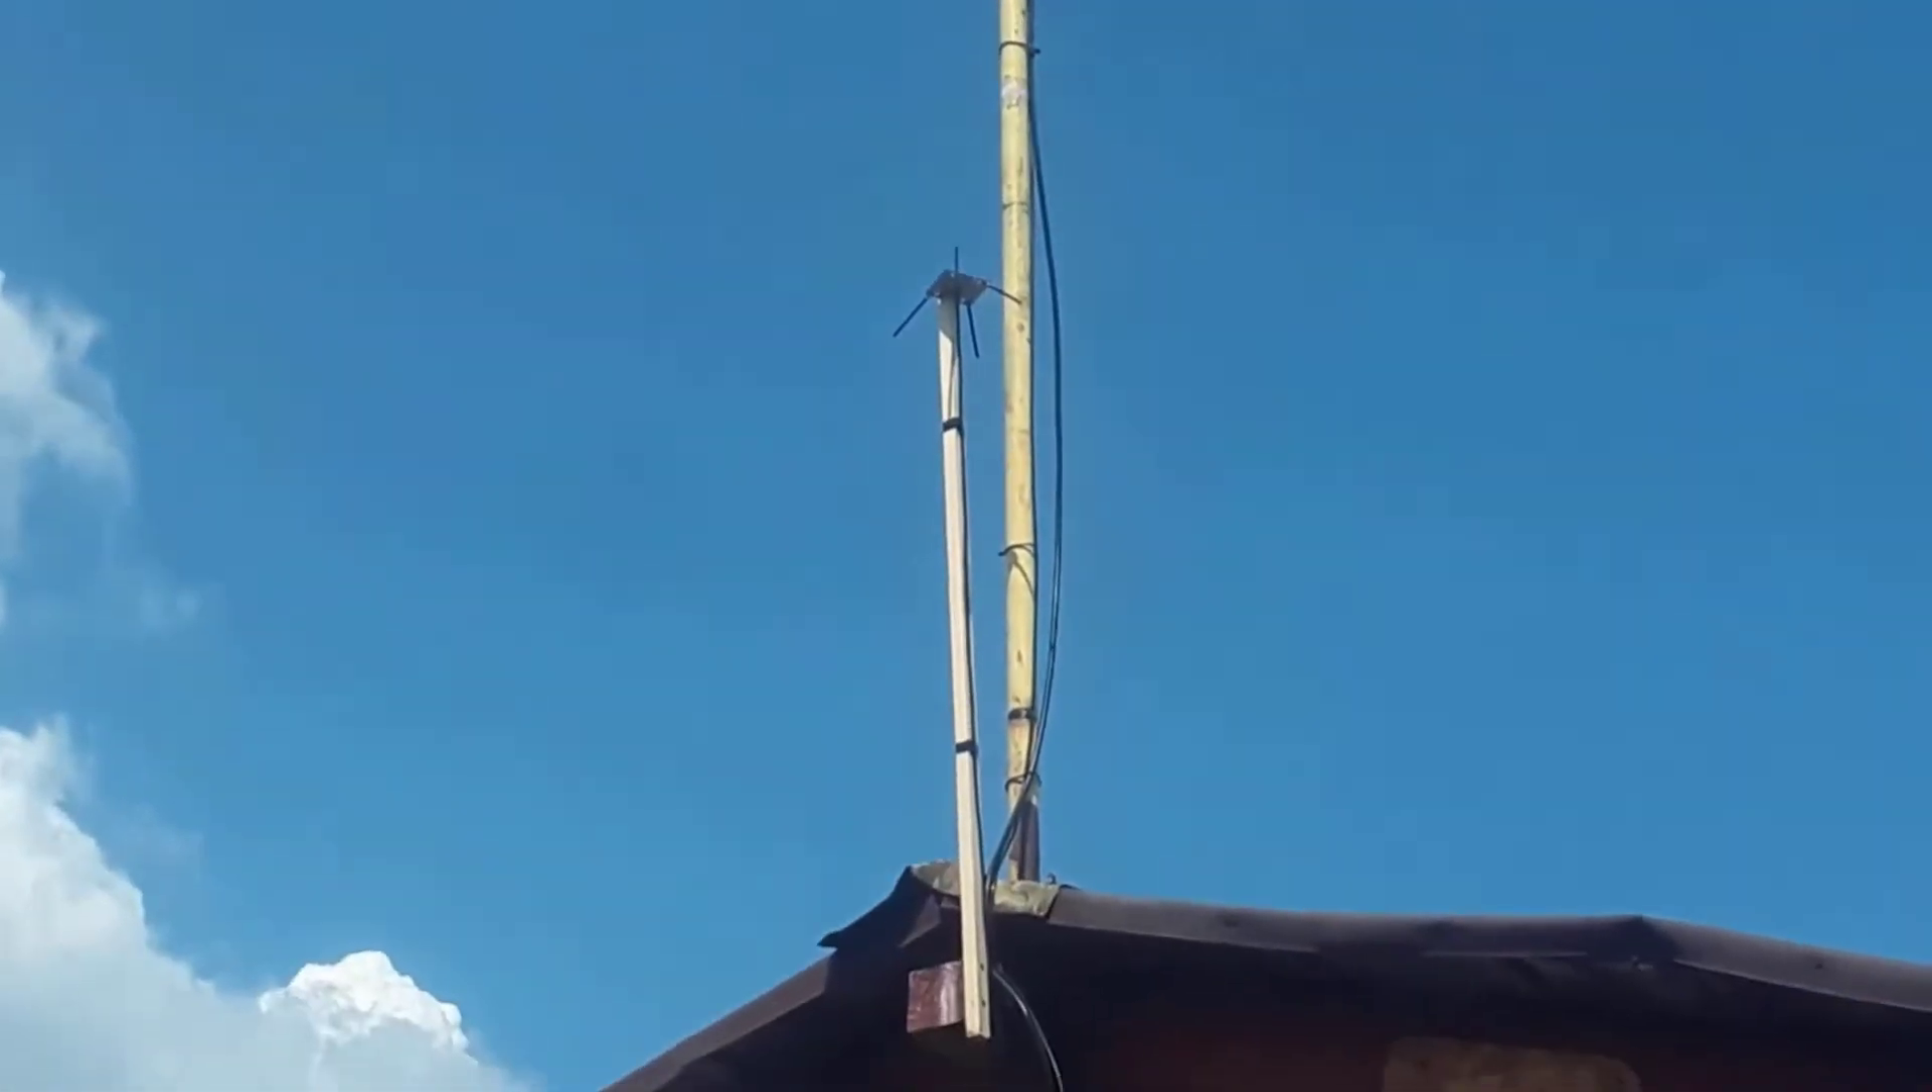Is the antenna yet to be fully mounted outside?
No.